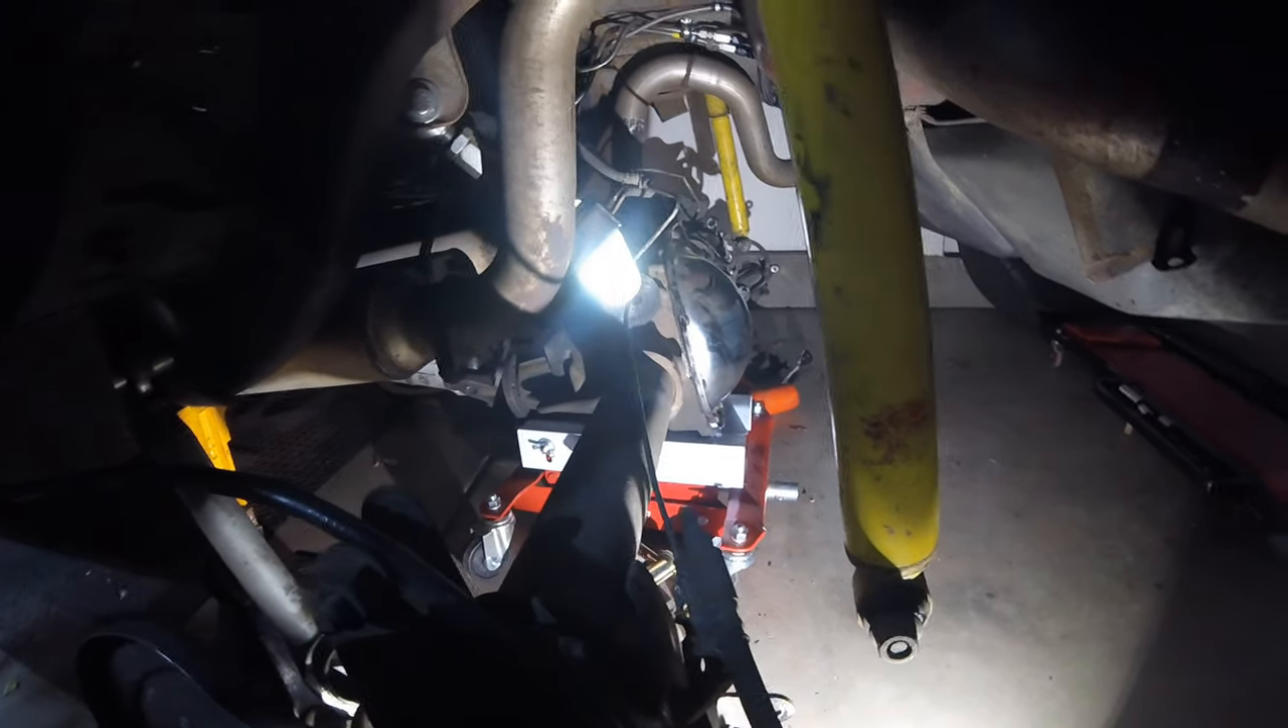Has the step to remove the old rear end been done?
No.